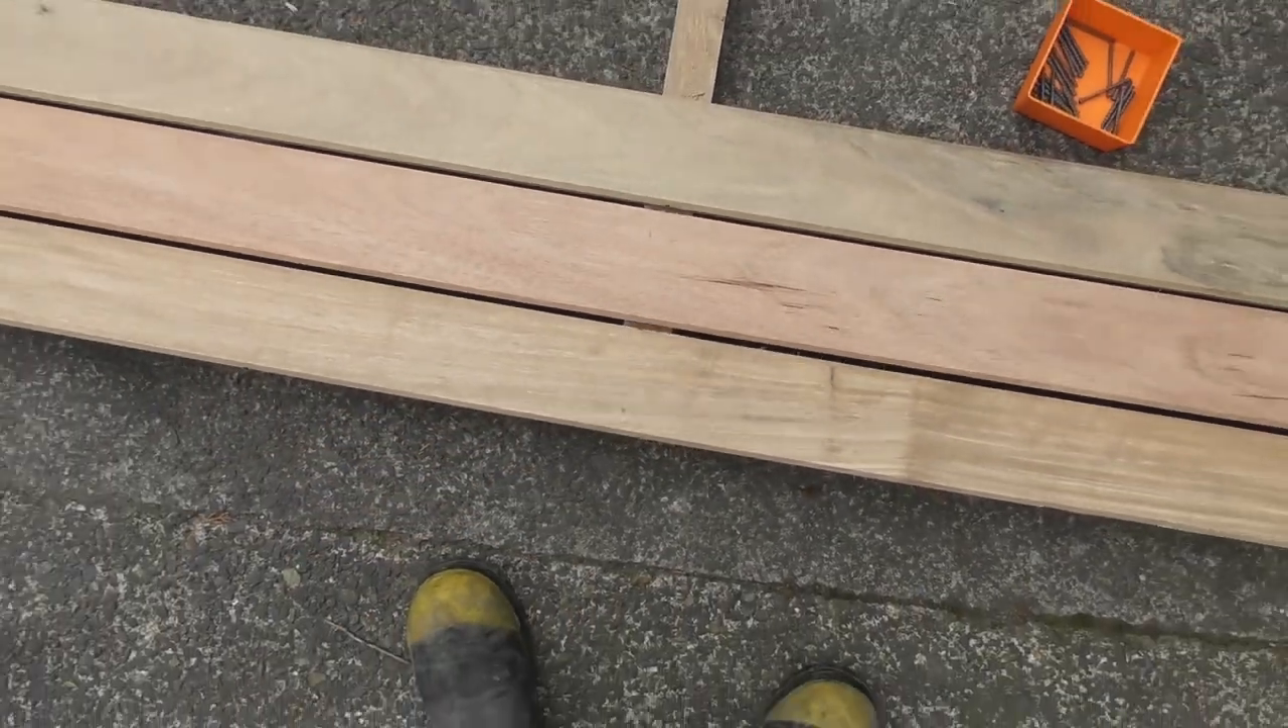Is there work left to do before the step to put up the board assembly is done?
Yes.